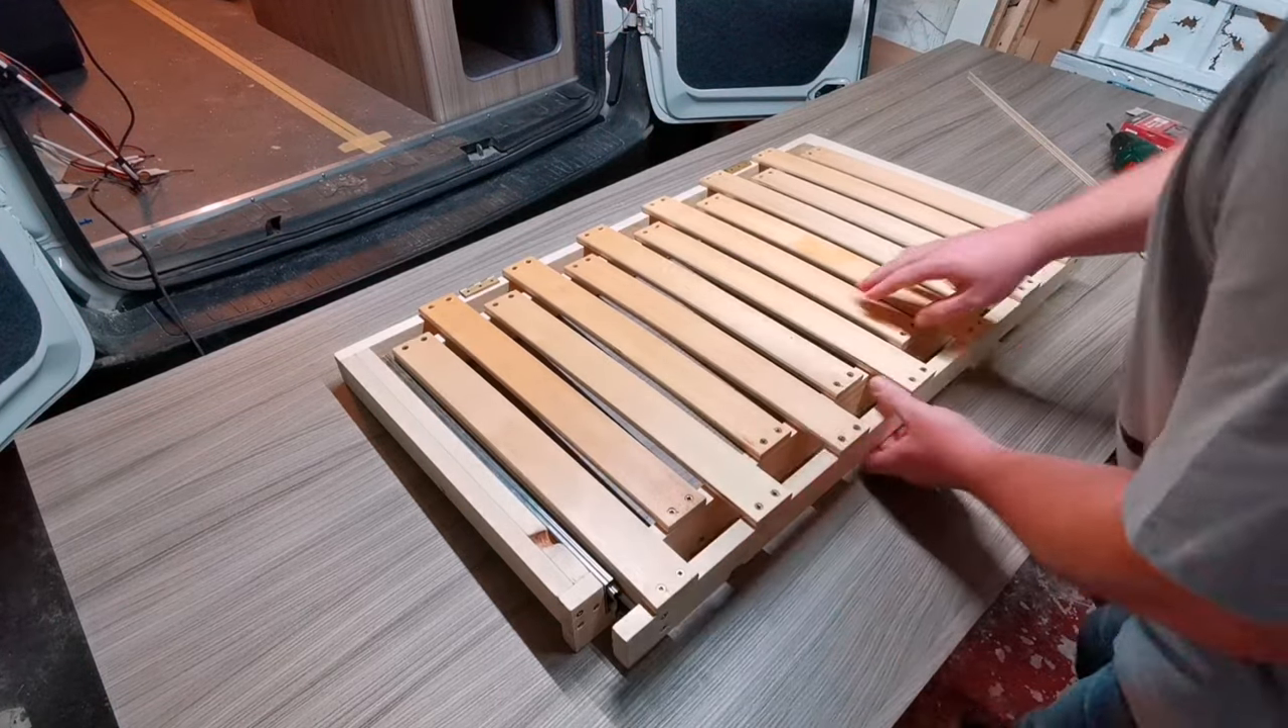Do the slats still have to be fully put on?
No.